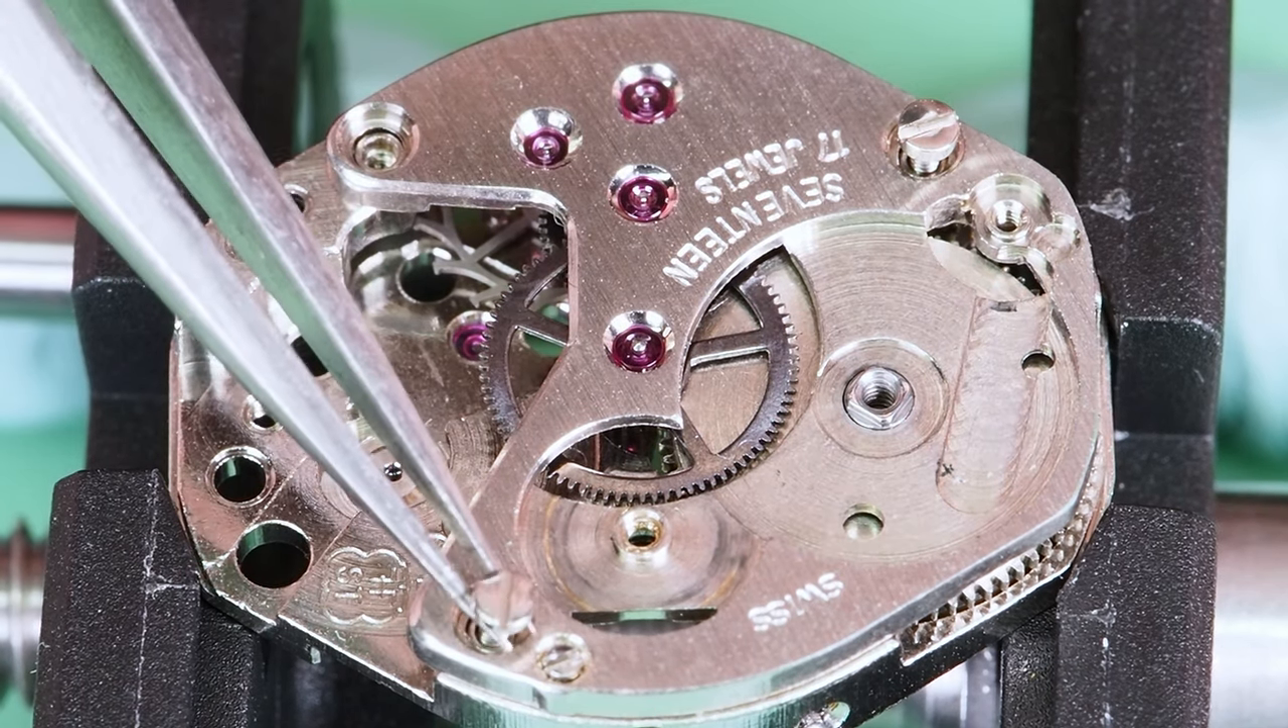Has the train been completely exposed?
No.